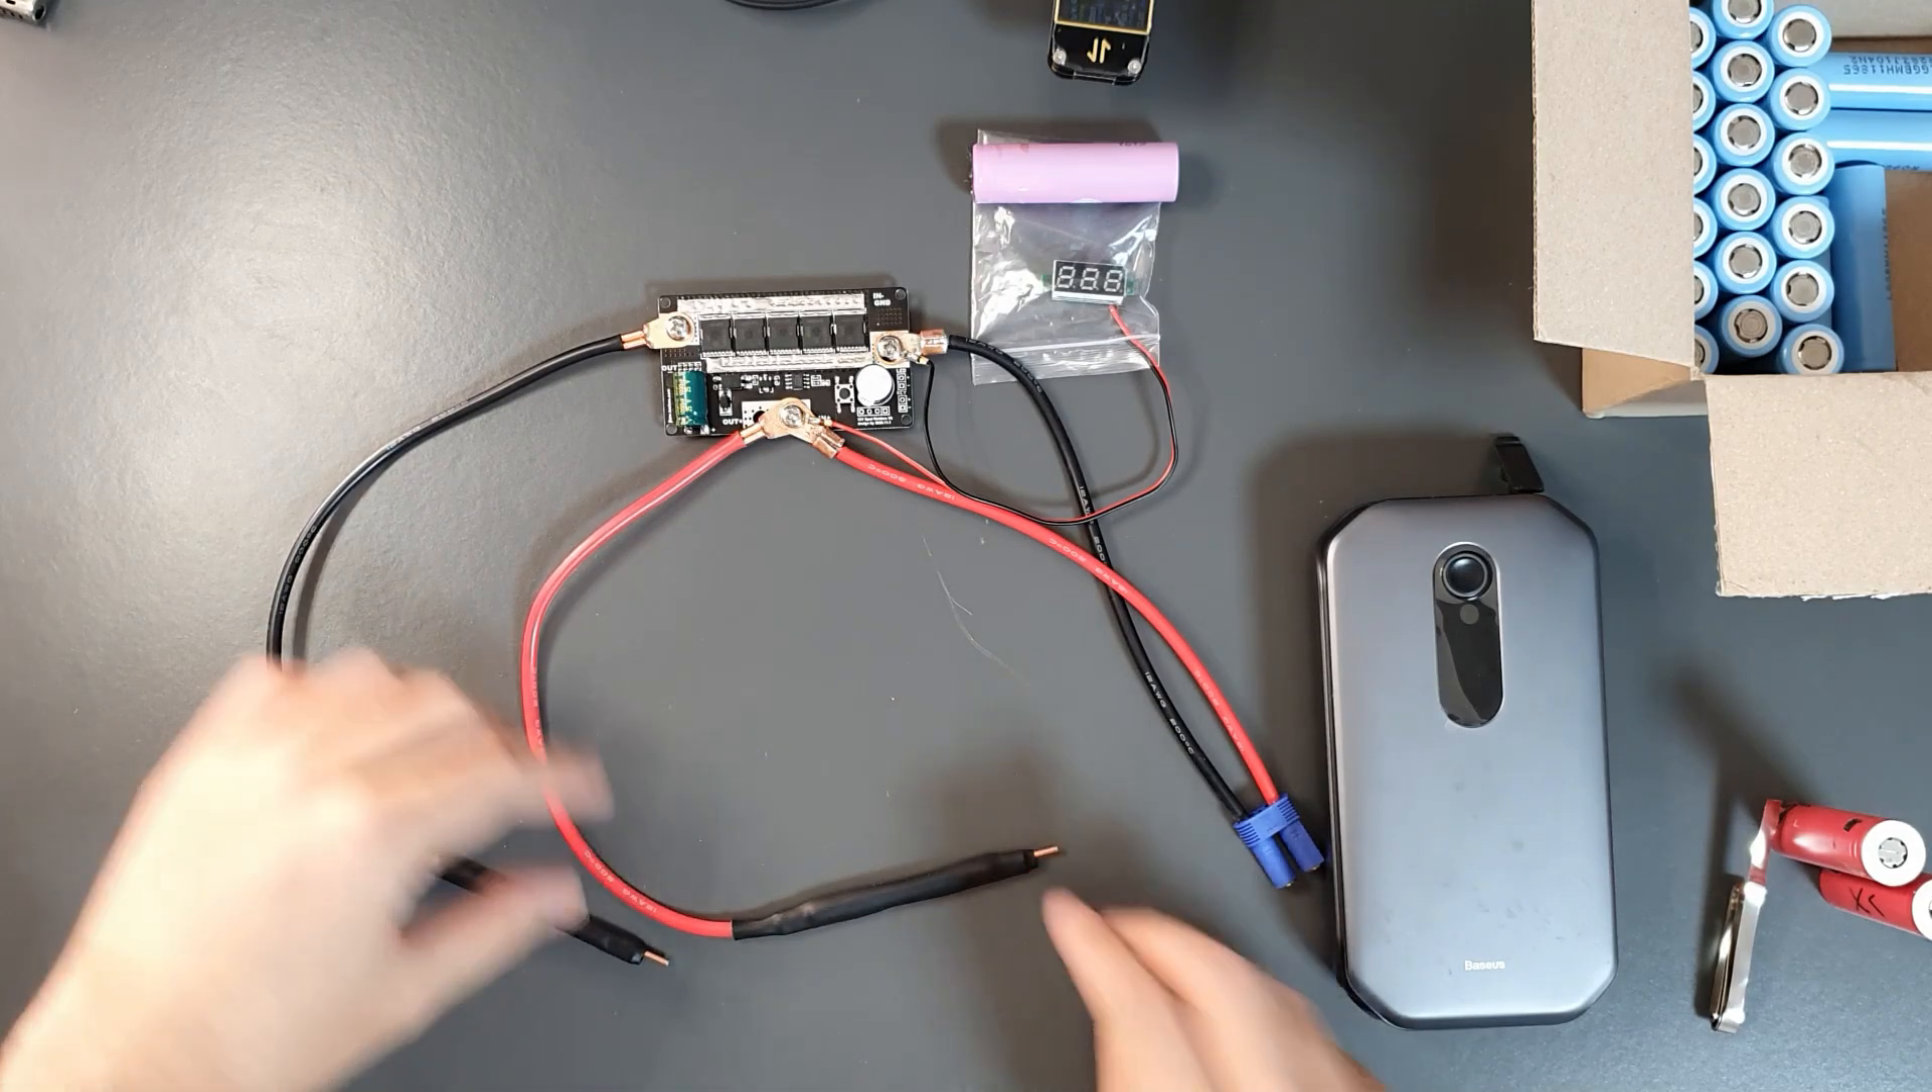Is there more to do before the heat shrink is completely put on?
No.